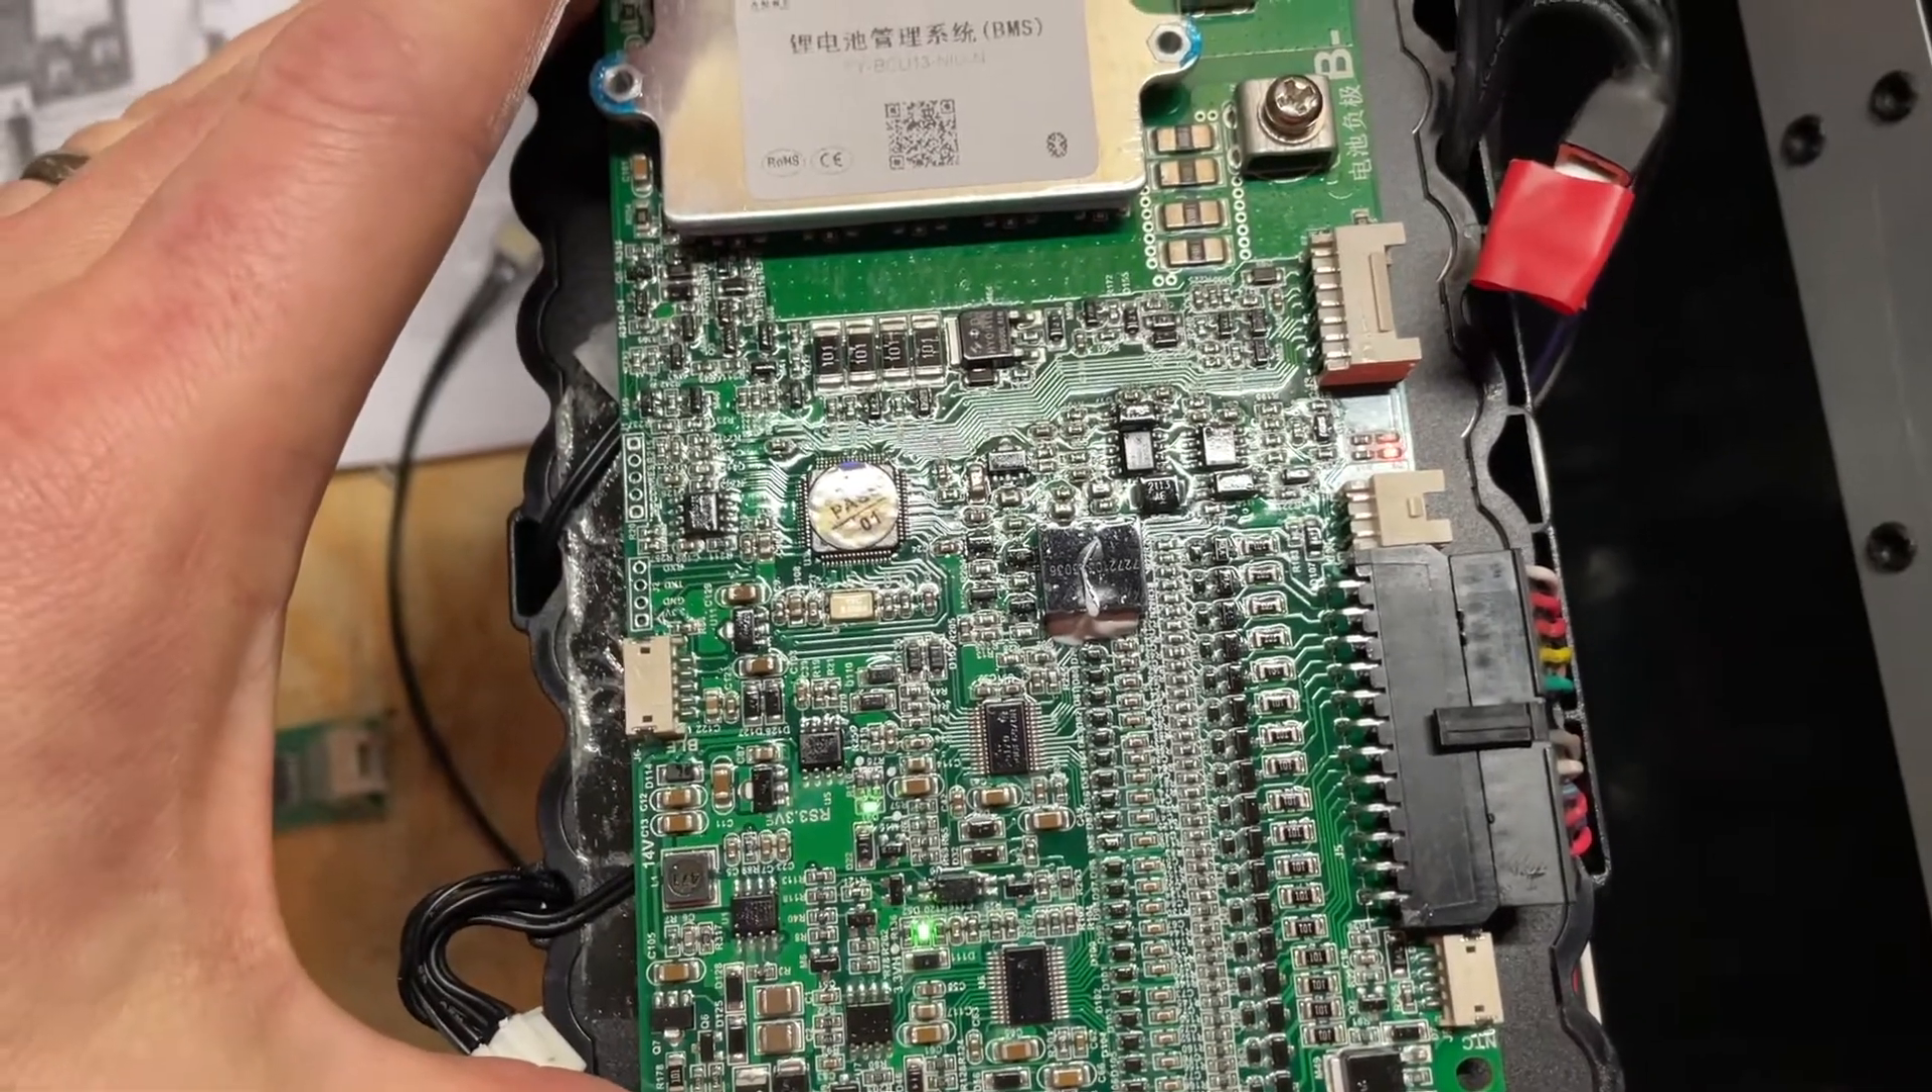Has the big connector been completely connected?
Yes.